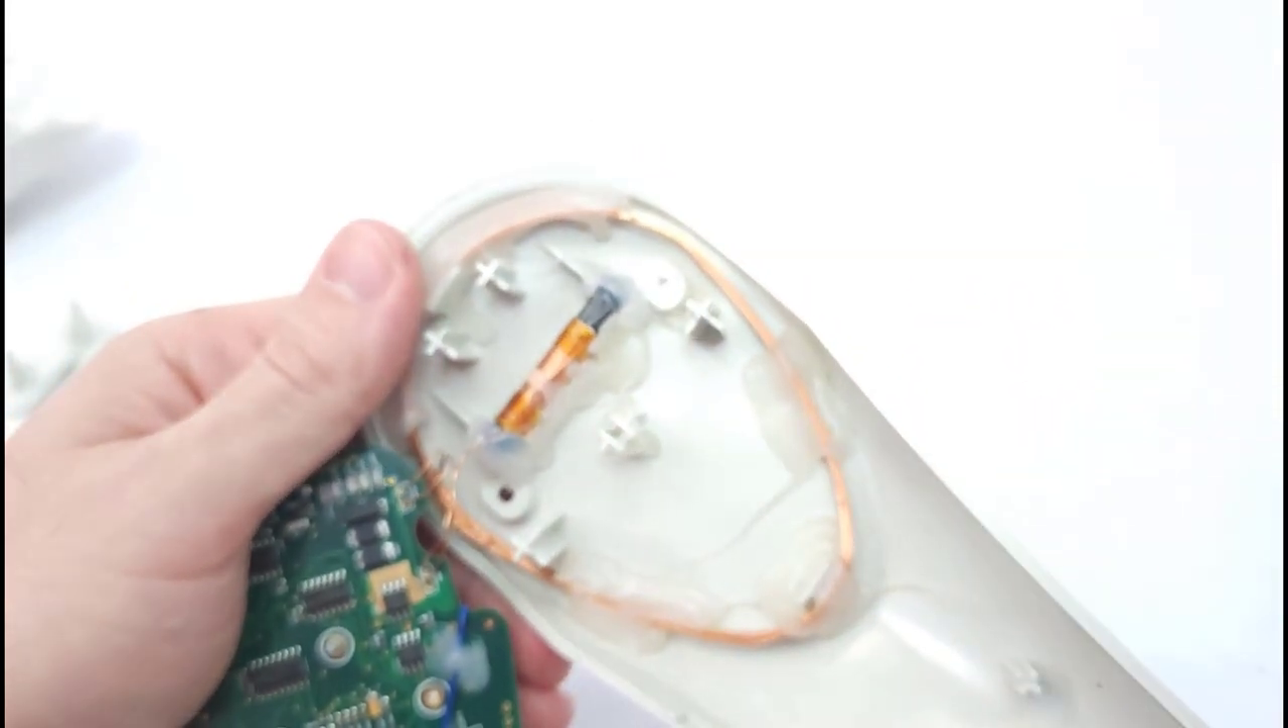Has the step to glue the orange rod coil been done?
Yes.